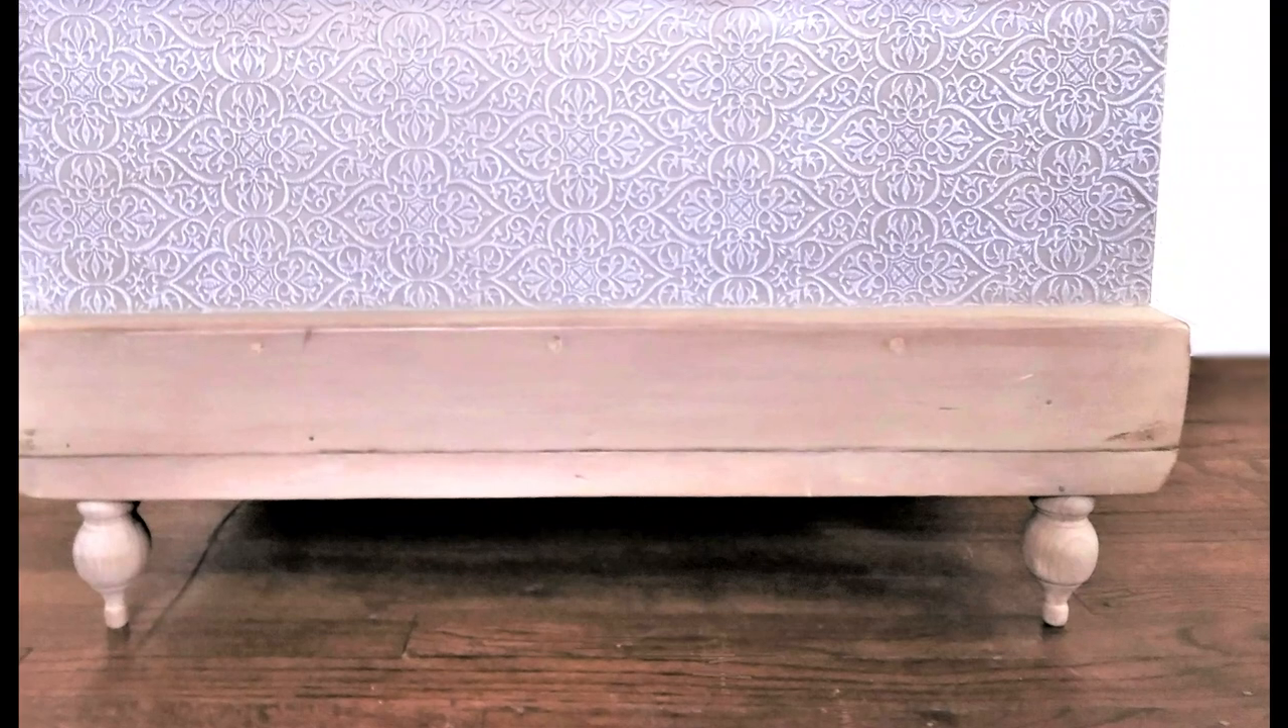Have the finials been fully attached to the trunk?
Yes.